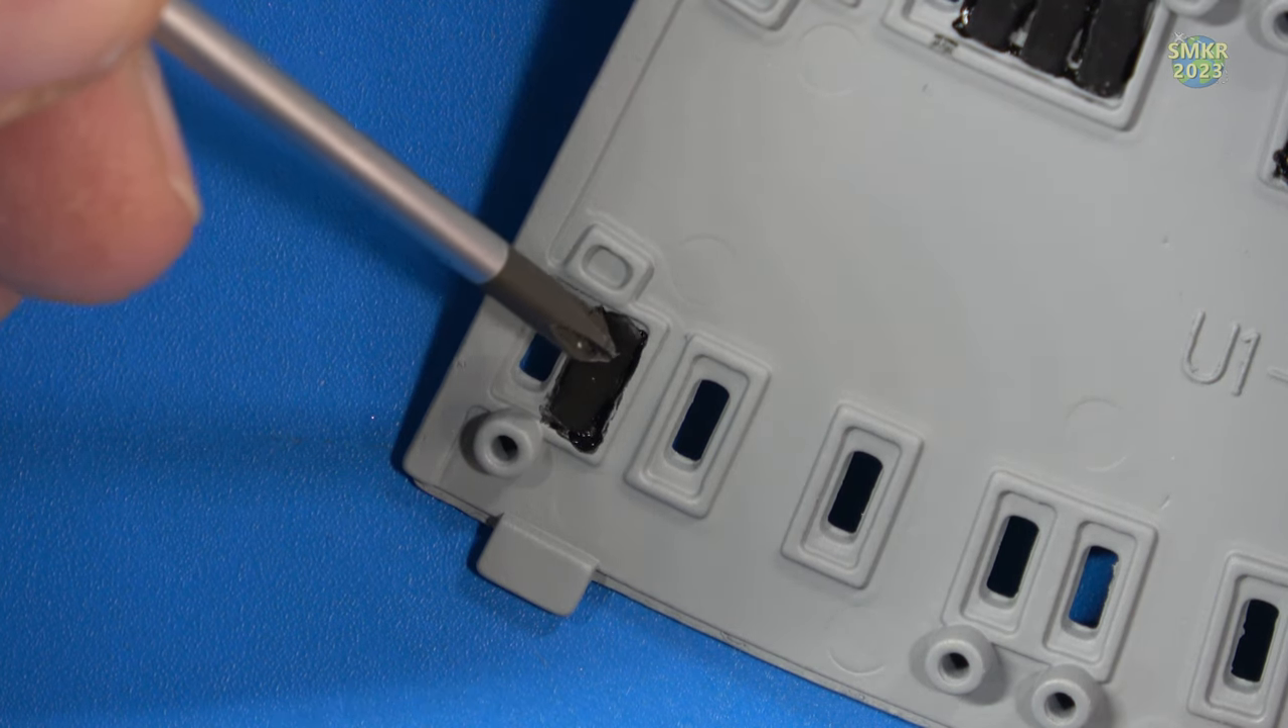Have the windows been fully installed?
No.